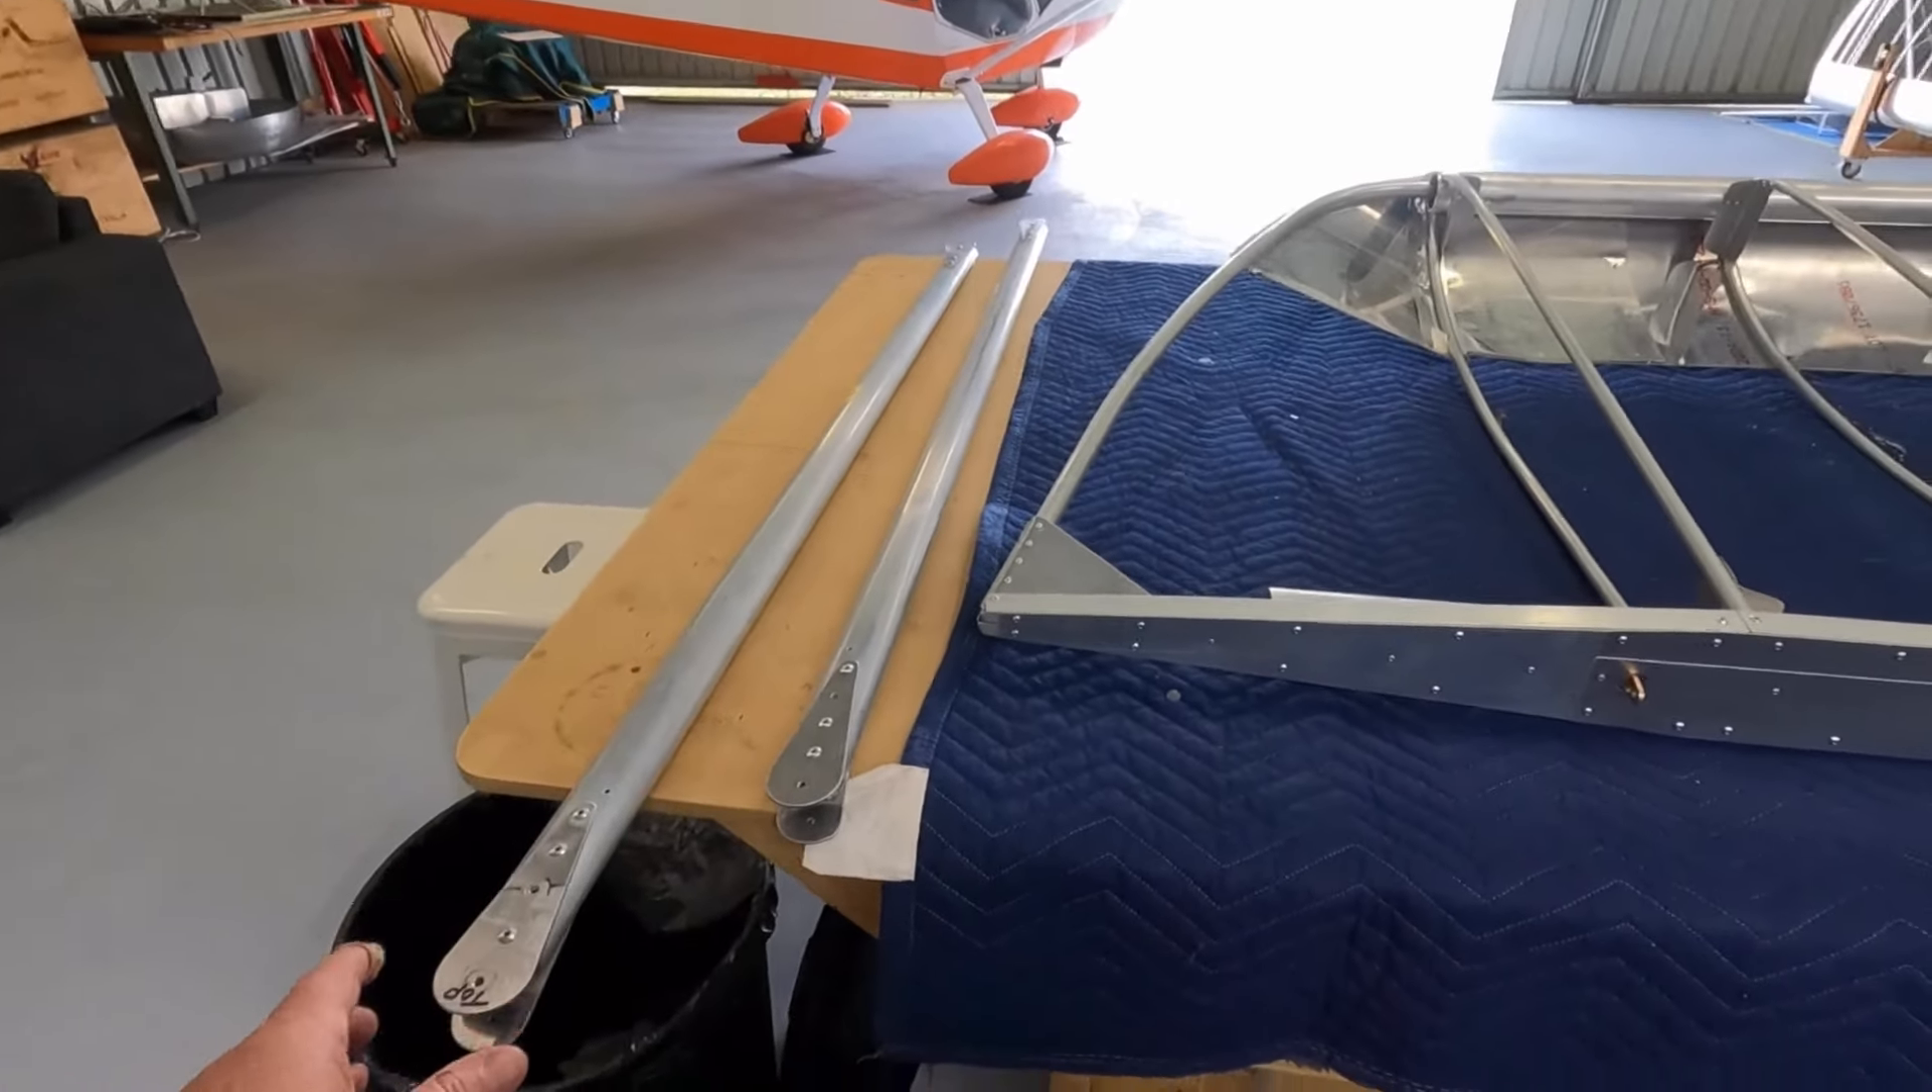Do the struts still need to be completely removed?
No.